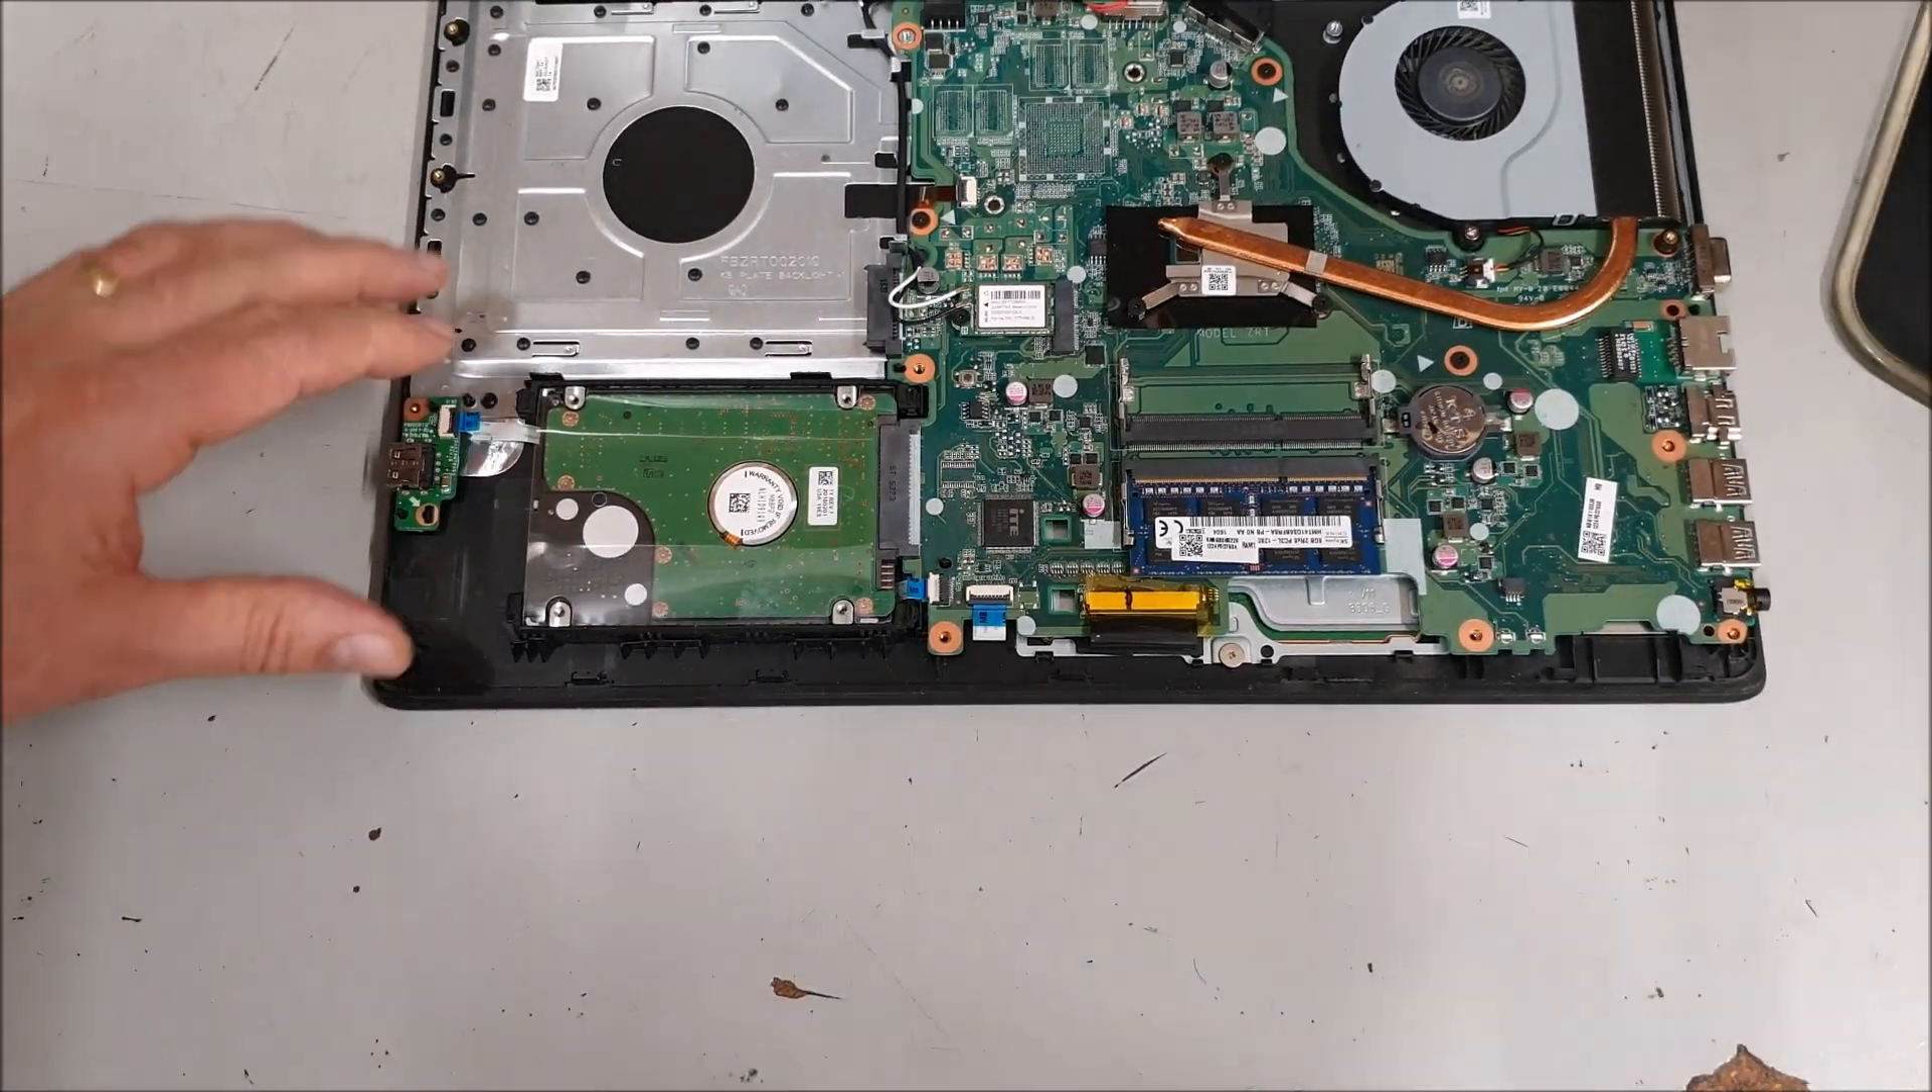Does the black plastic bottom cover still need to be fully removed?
No.